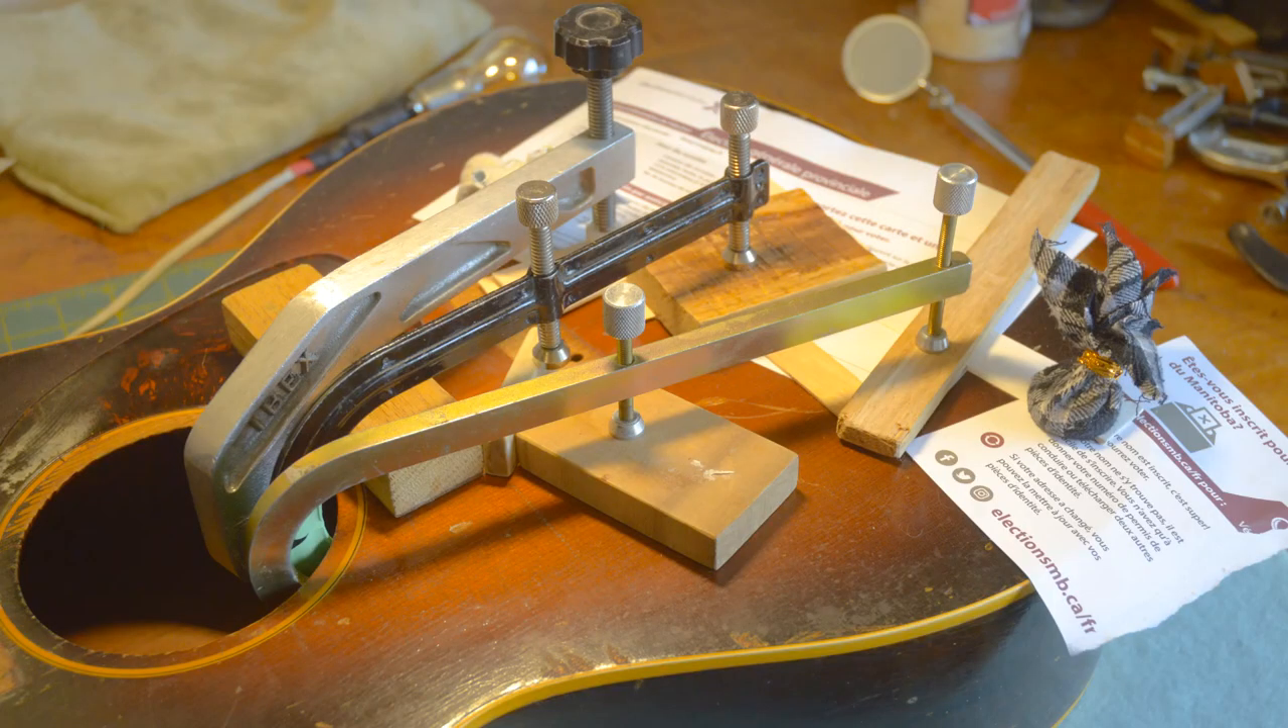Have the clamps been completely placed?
Yes.